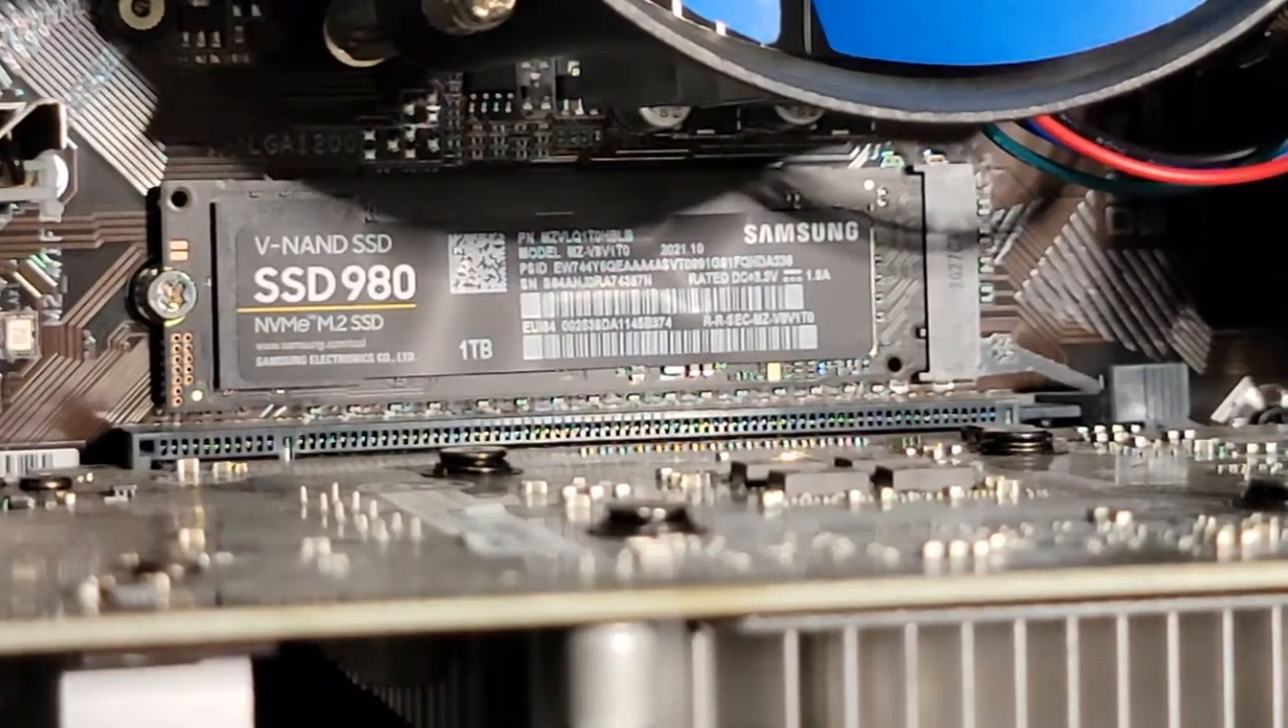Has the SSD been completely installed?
Yes.